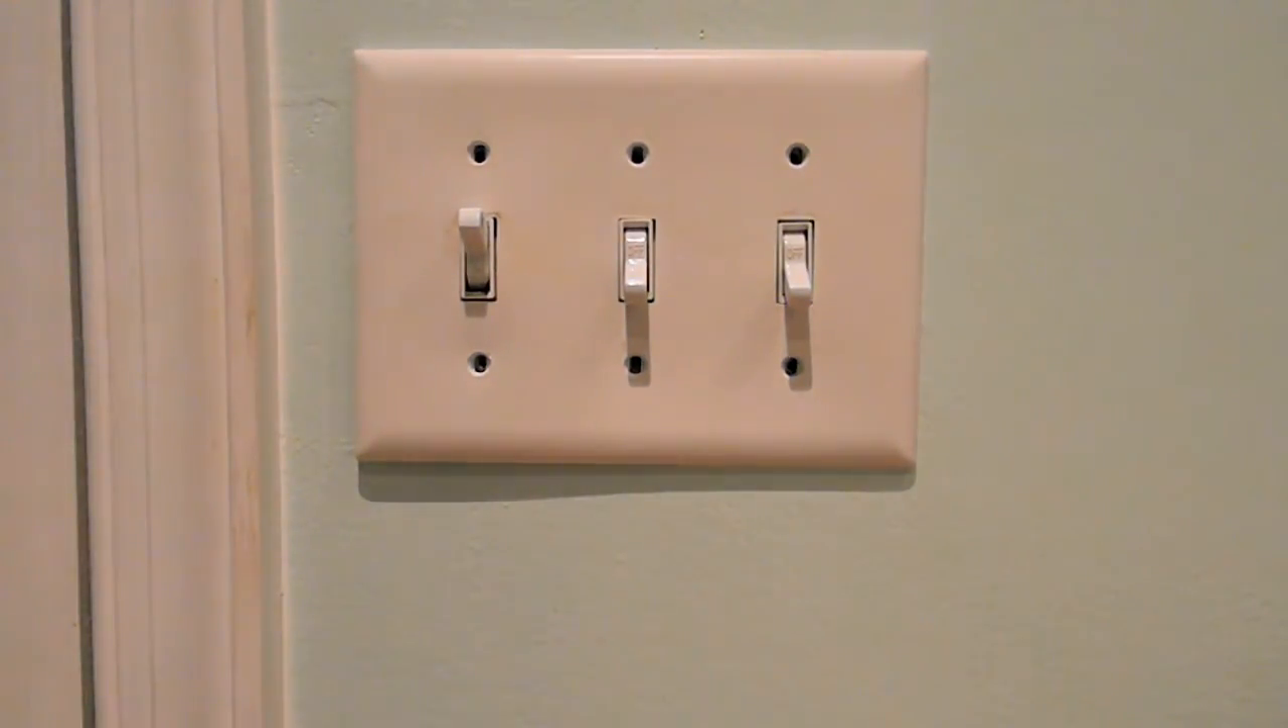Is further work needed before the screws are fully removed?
No.